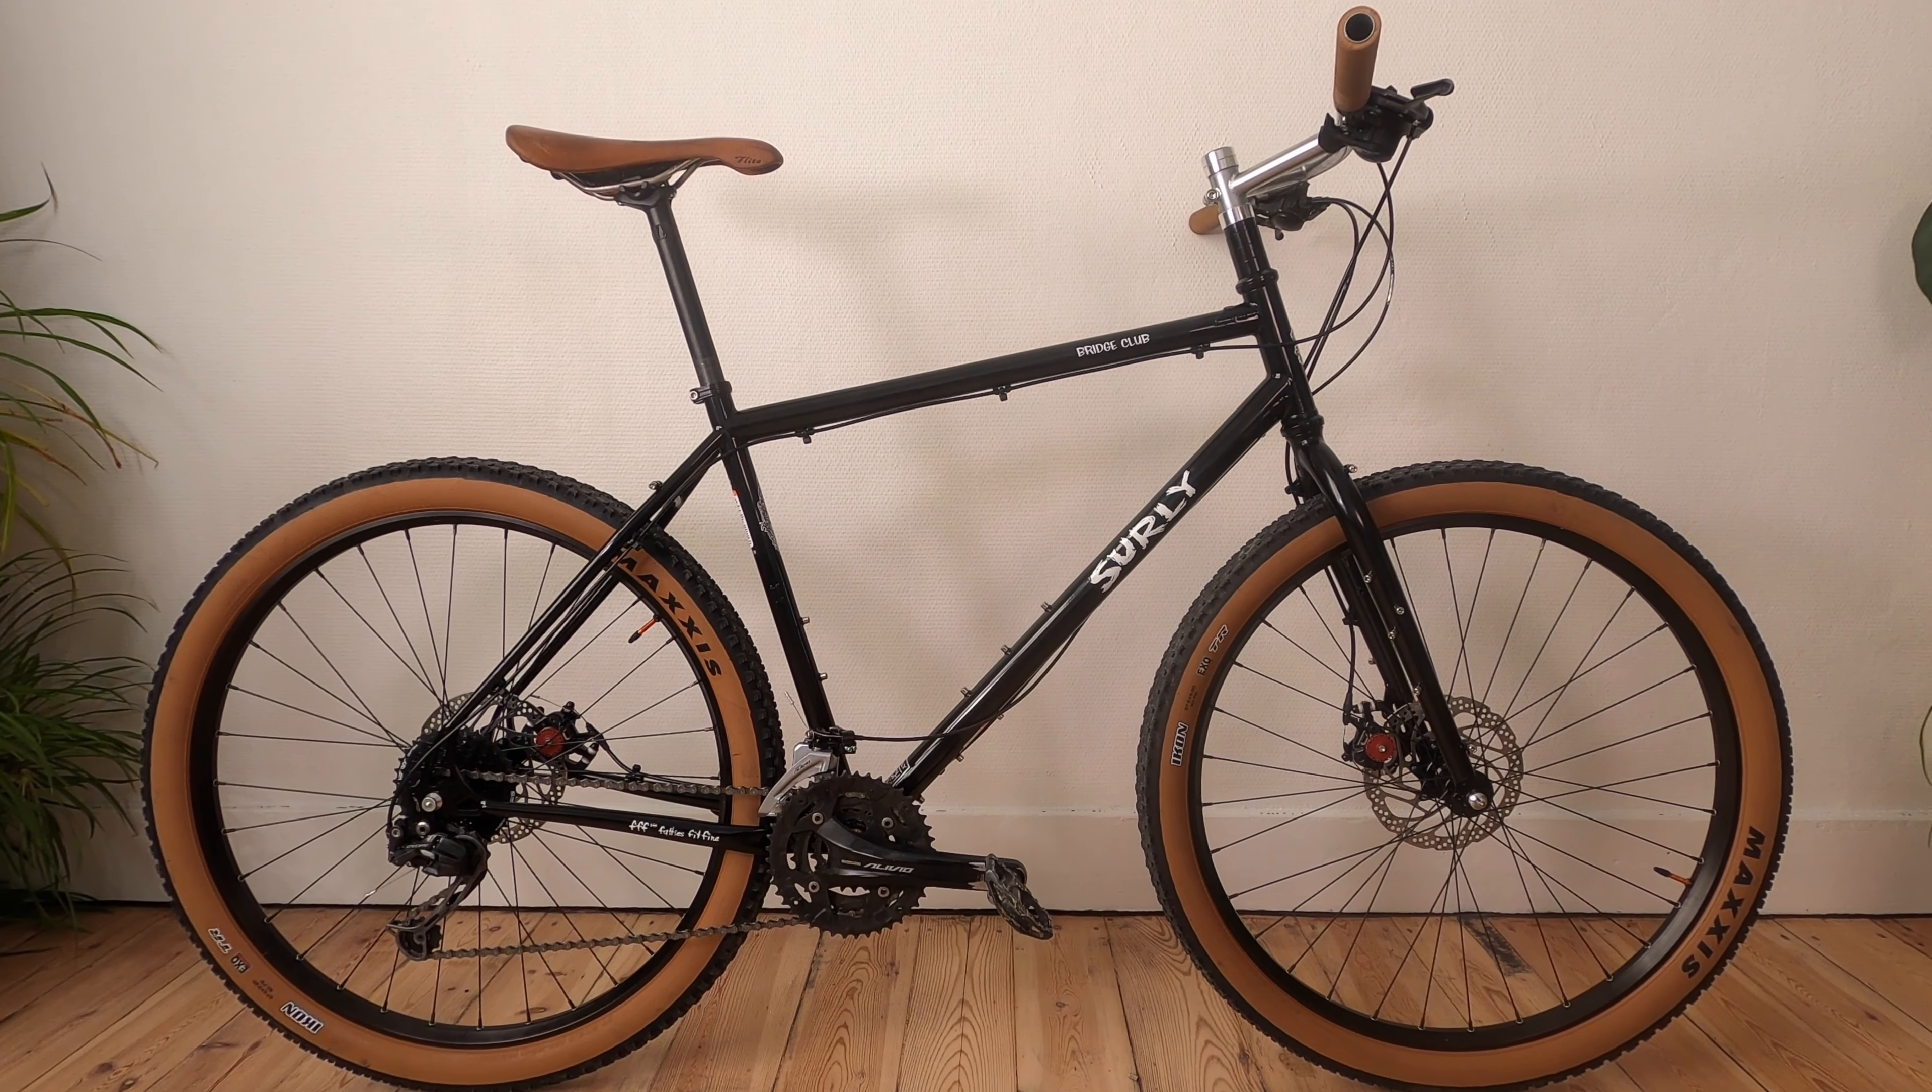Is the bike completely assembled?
Yes.